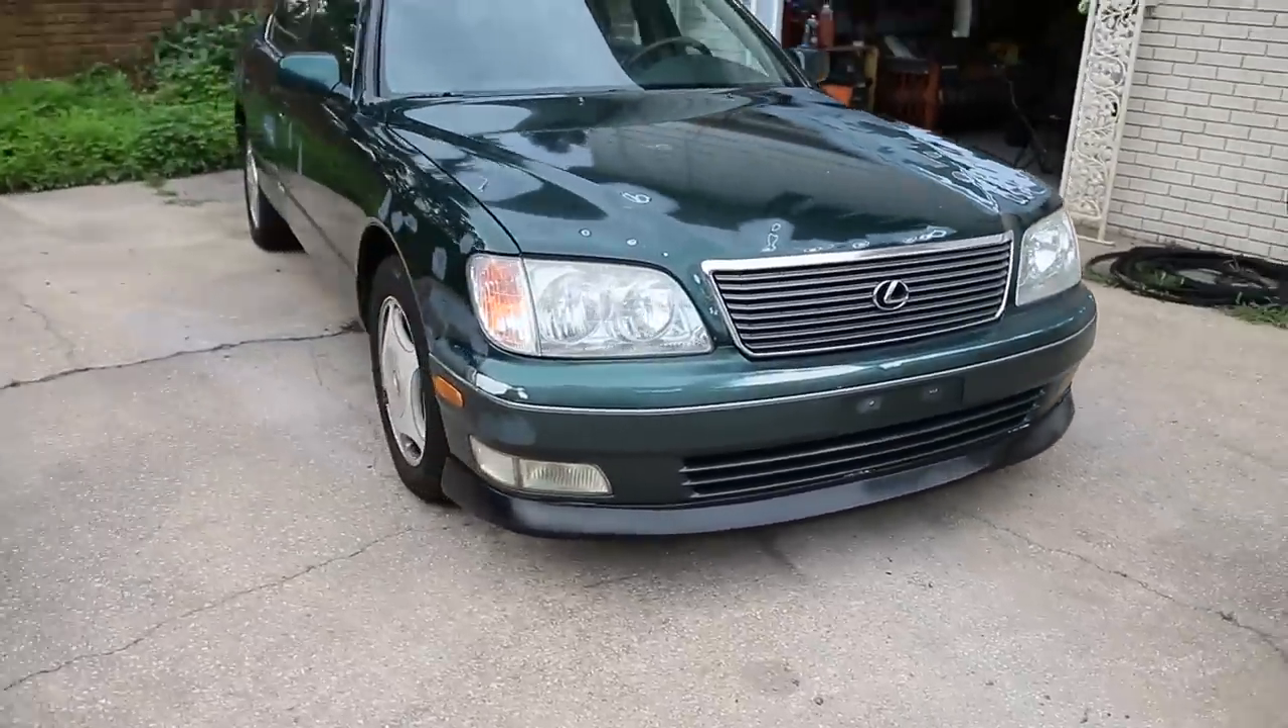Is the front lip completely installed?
Yes.